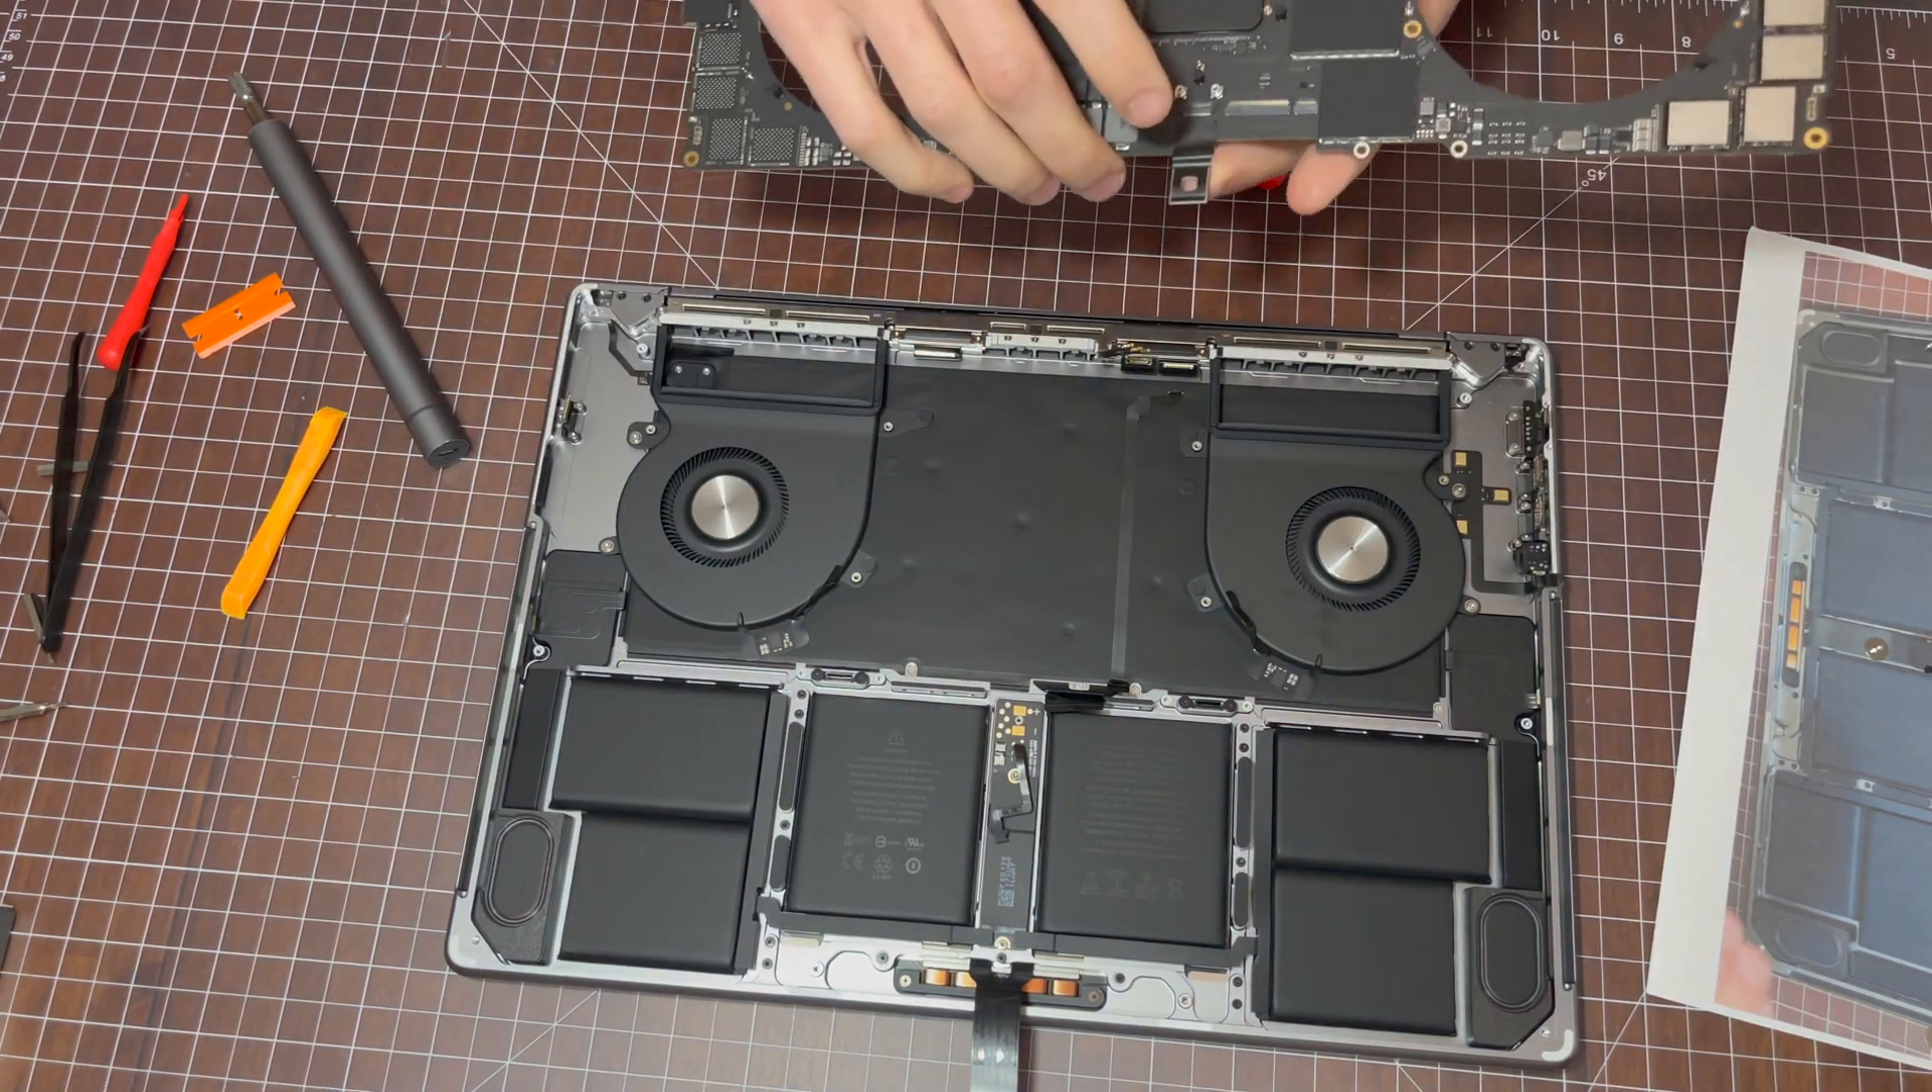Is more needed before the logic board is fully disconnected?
No.